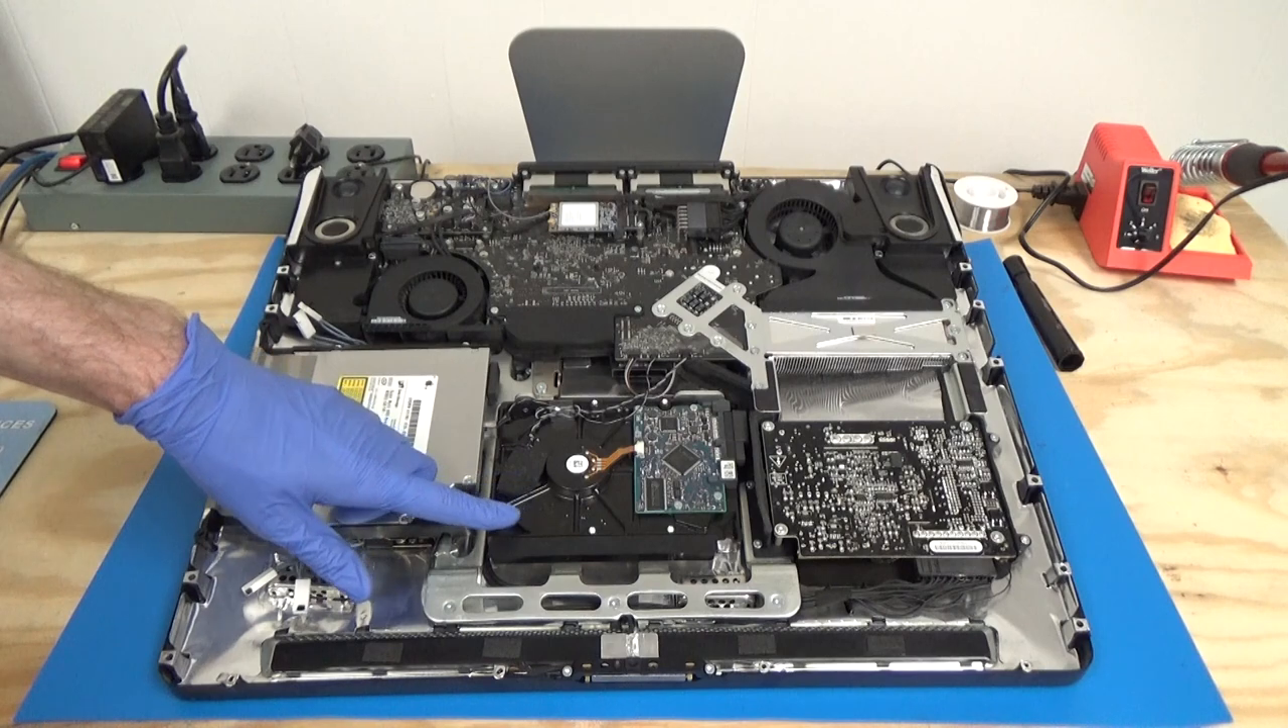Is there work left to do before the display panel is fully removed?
No.